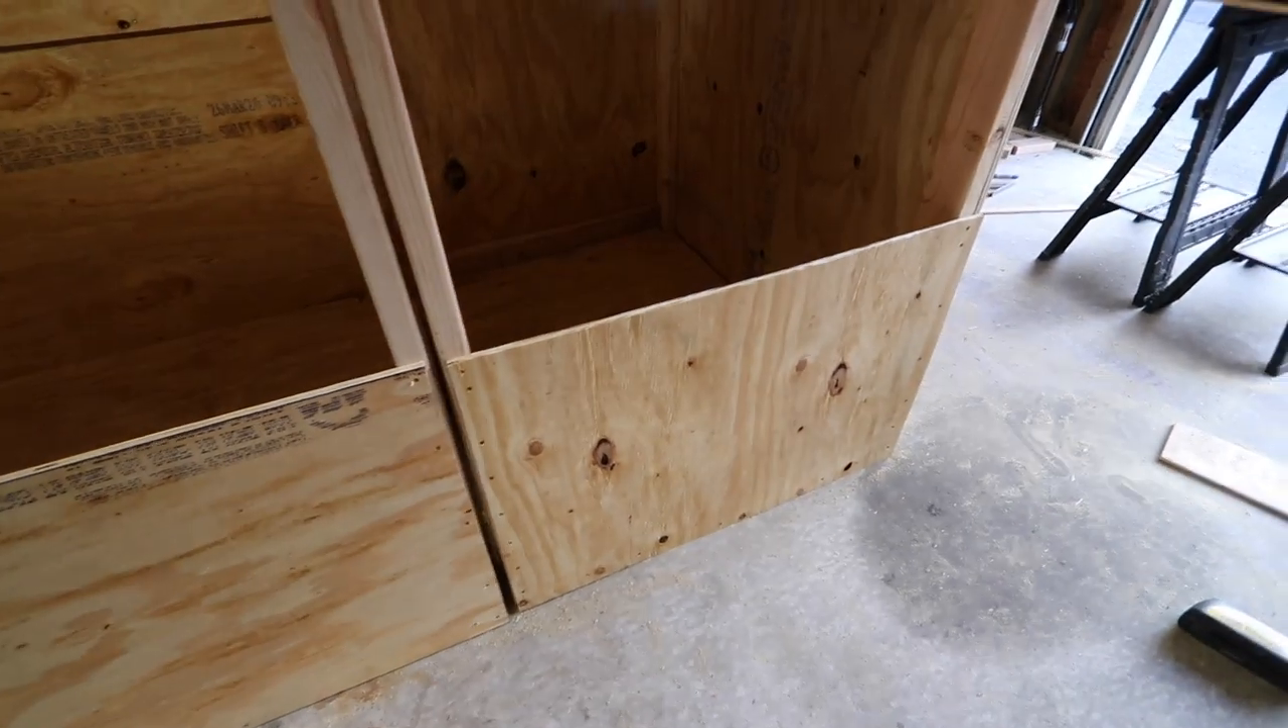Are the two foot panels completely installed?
Yes.